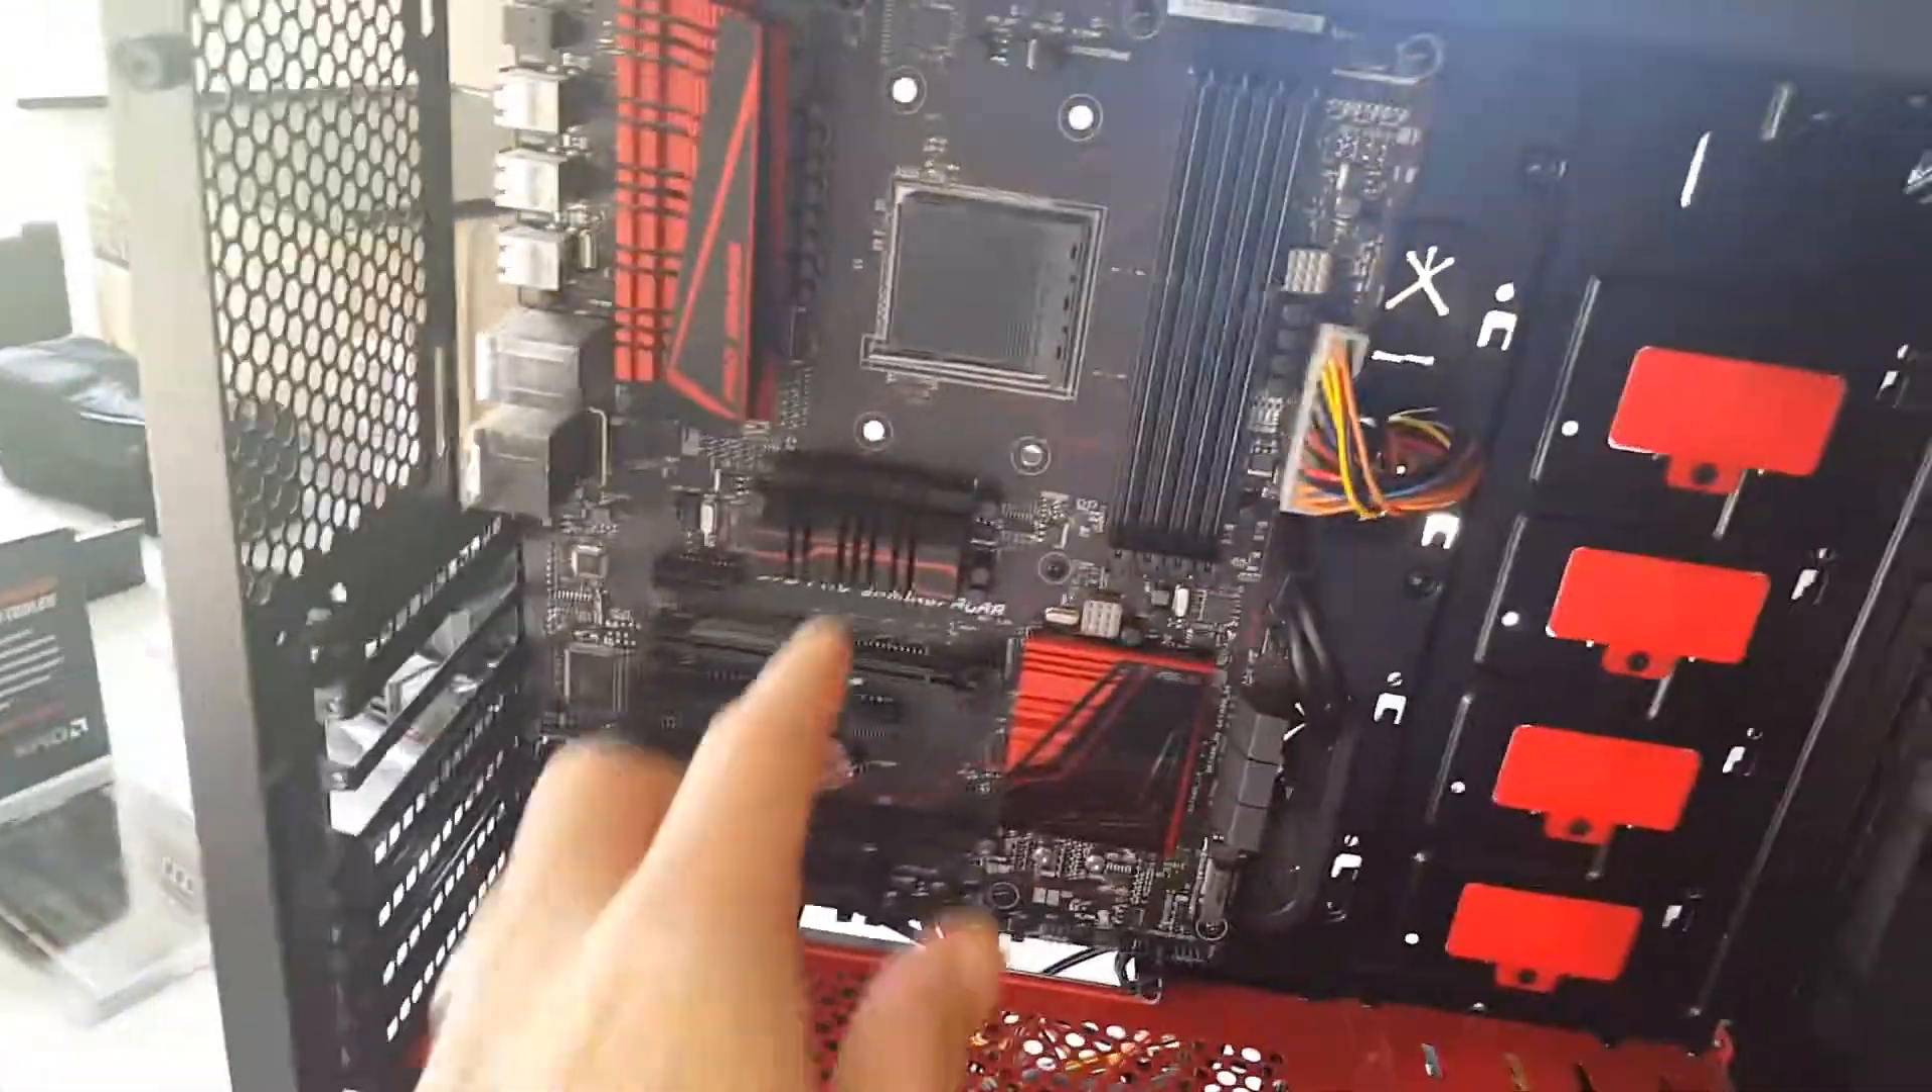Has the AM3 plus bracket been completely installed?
No.